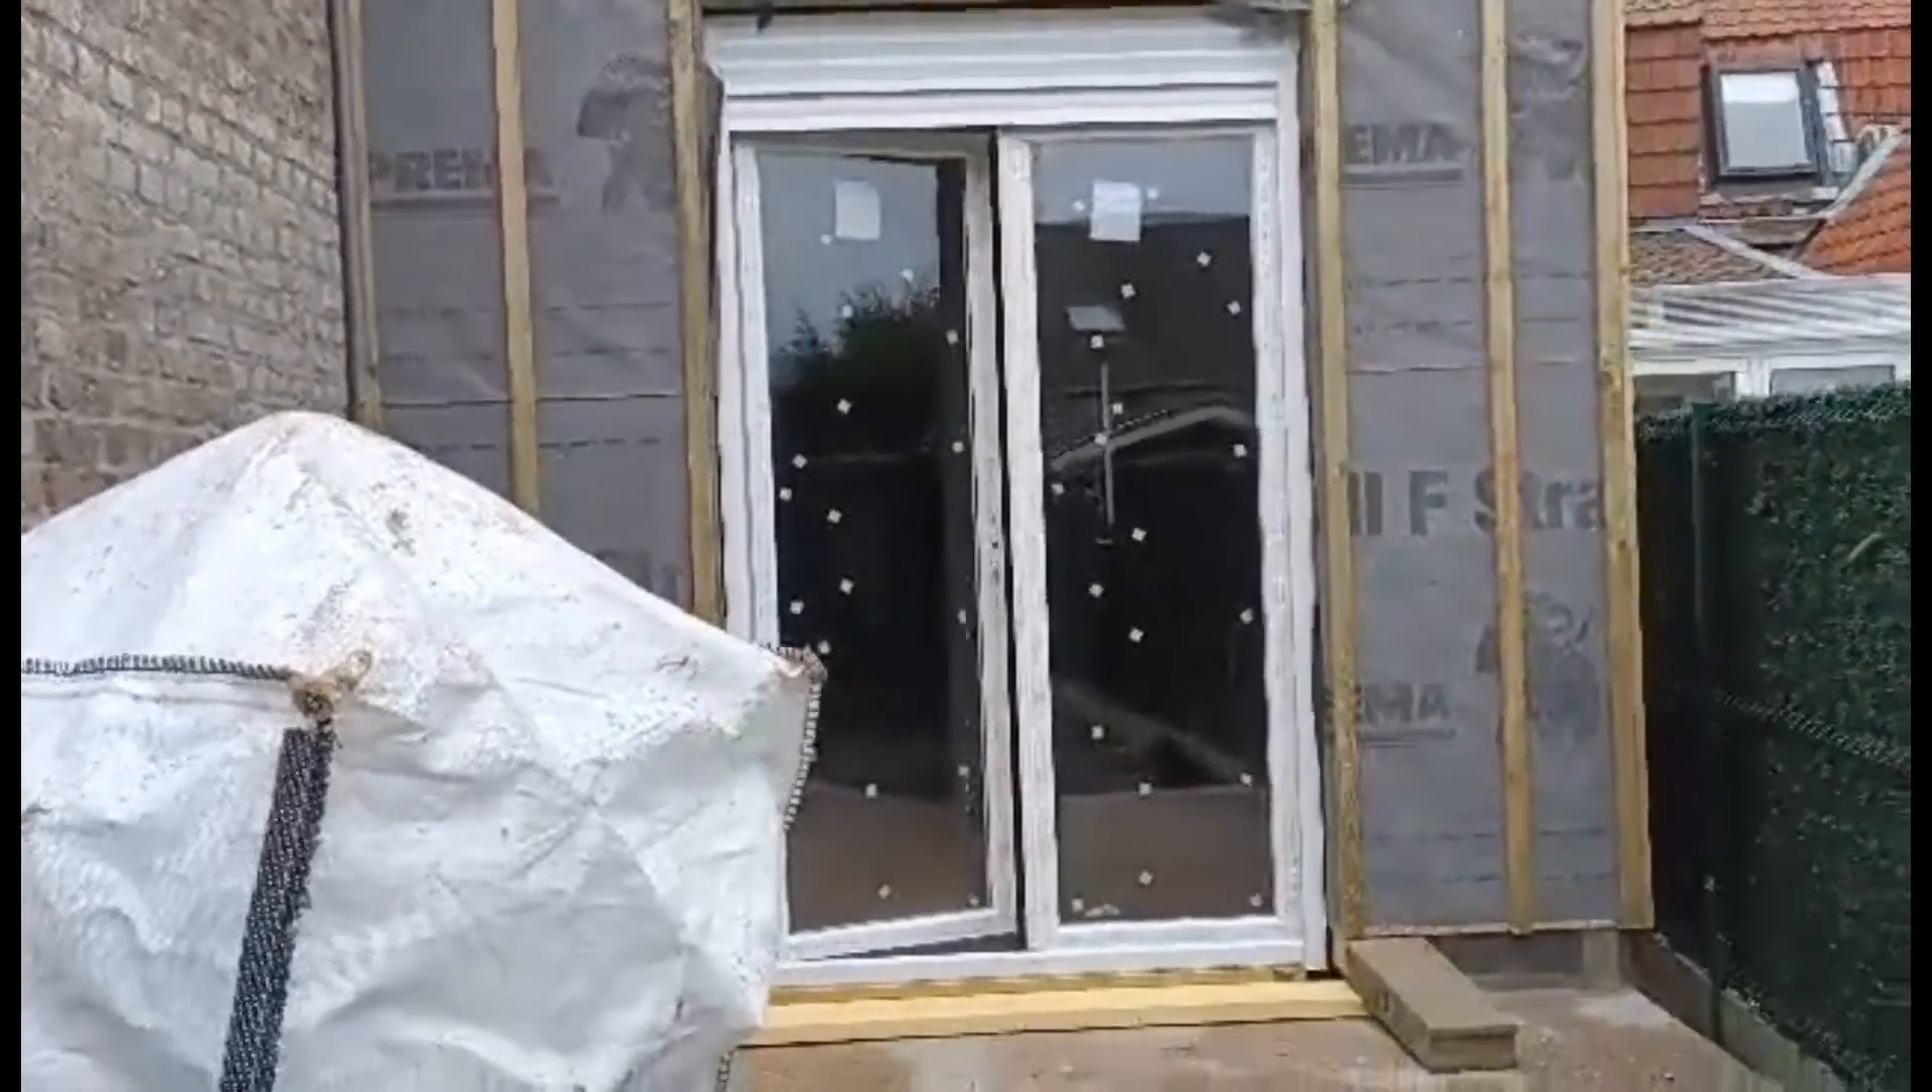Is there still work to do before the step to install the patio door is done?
No.